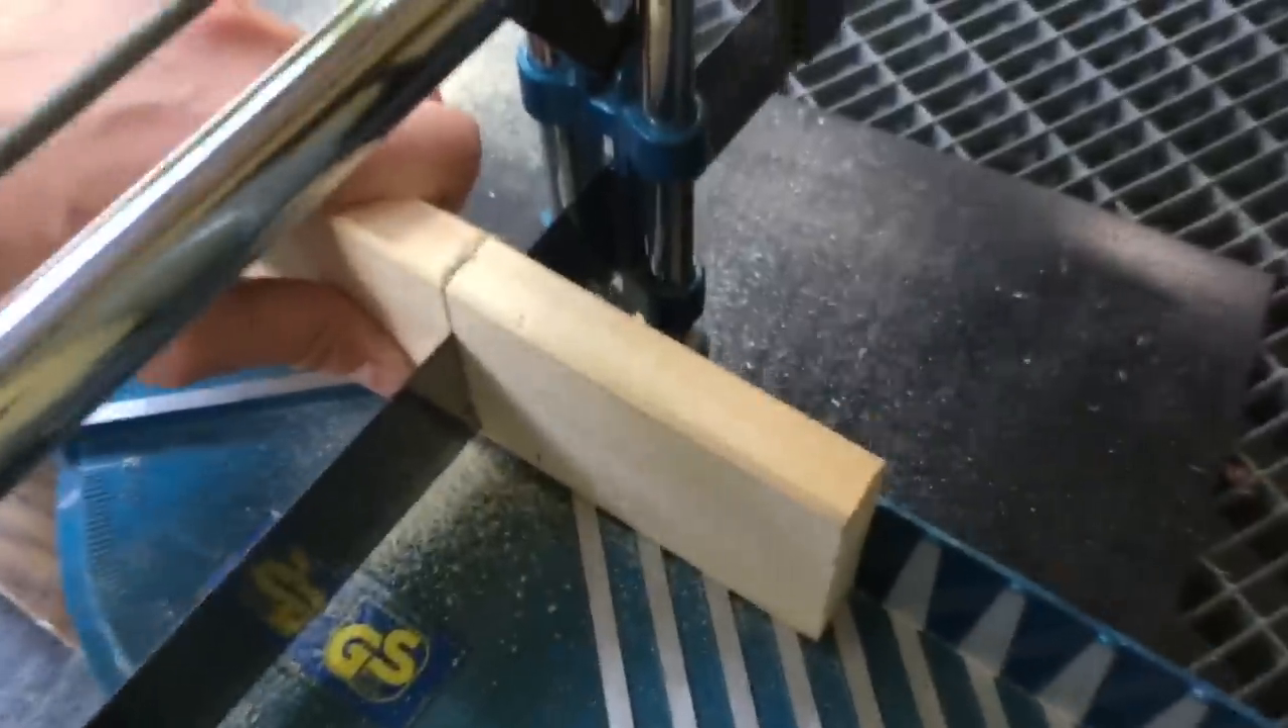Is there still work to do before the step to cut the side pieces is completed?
Yes.